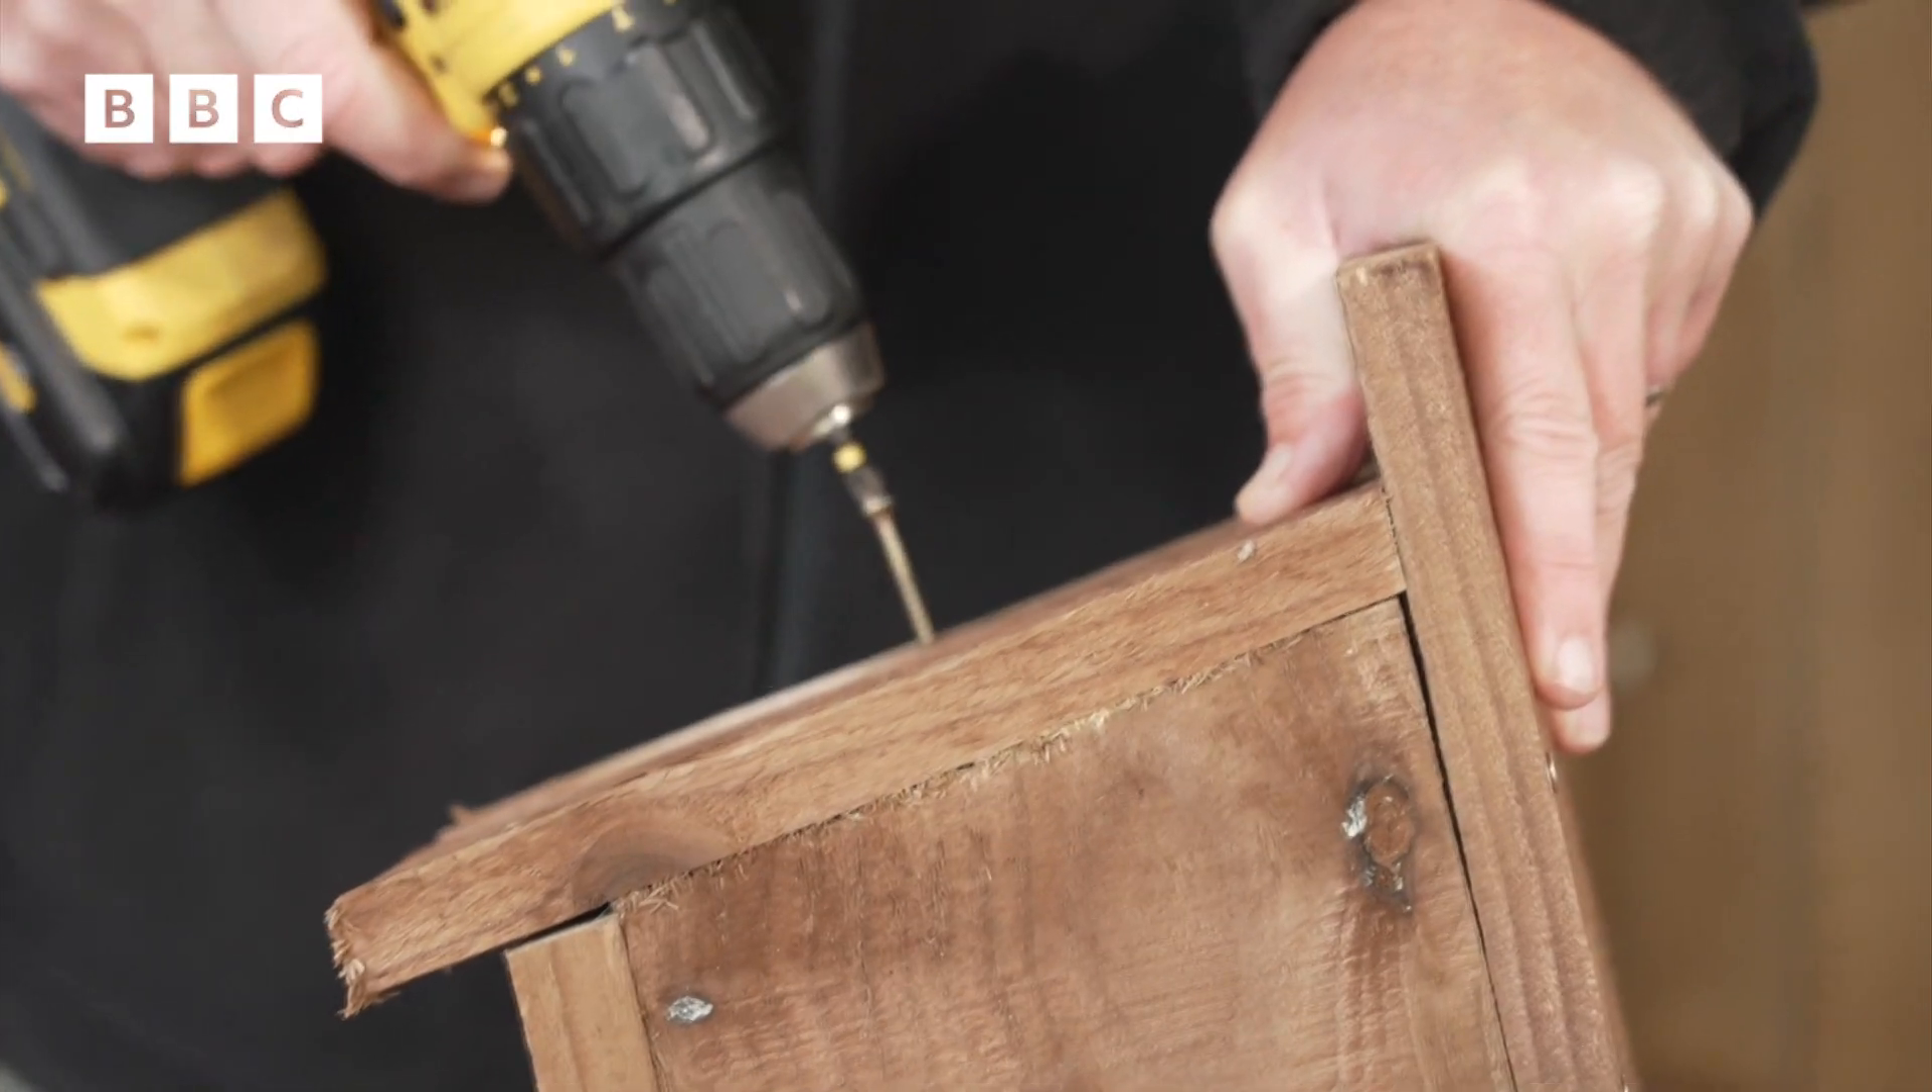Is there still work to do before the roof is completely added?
Yes.